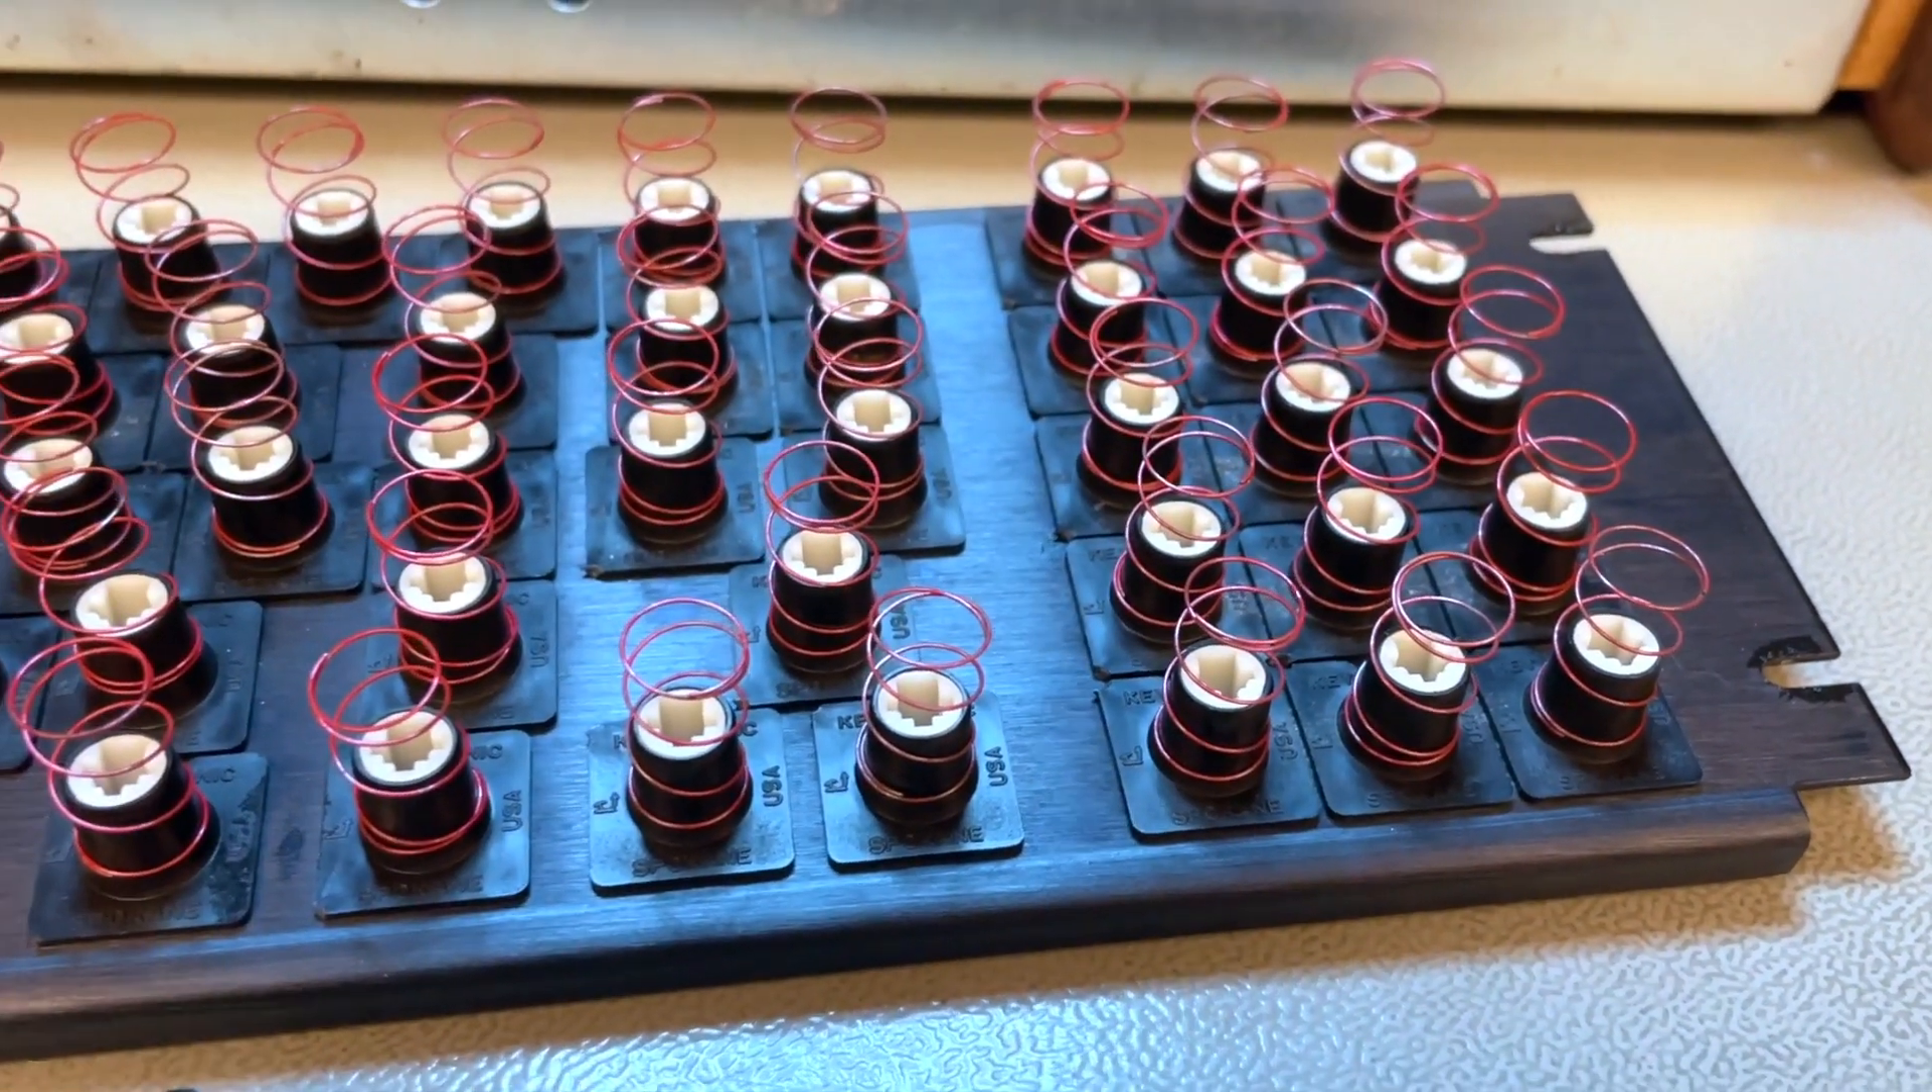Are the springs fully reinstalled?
Yes.